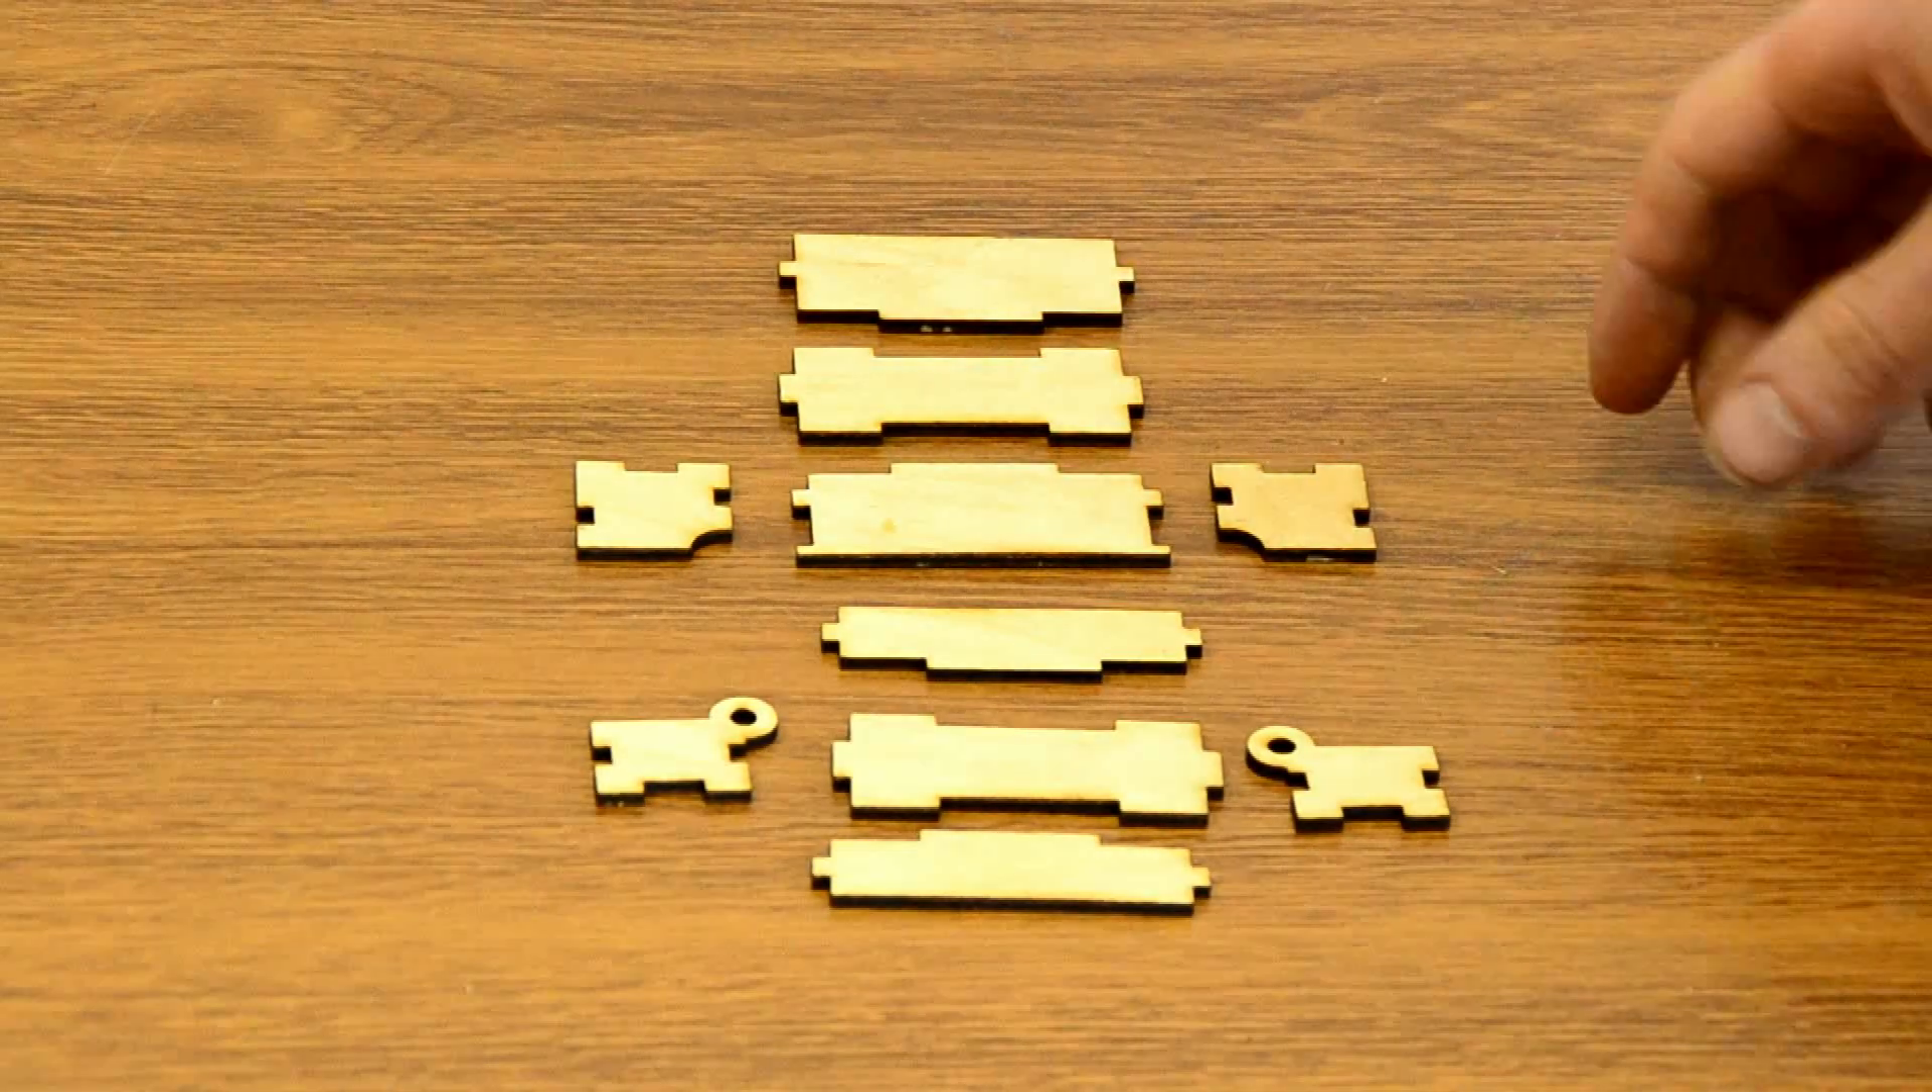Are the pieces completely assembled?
No.